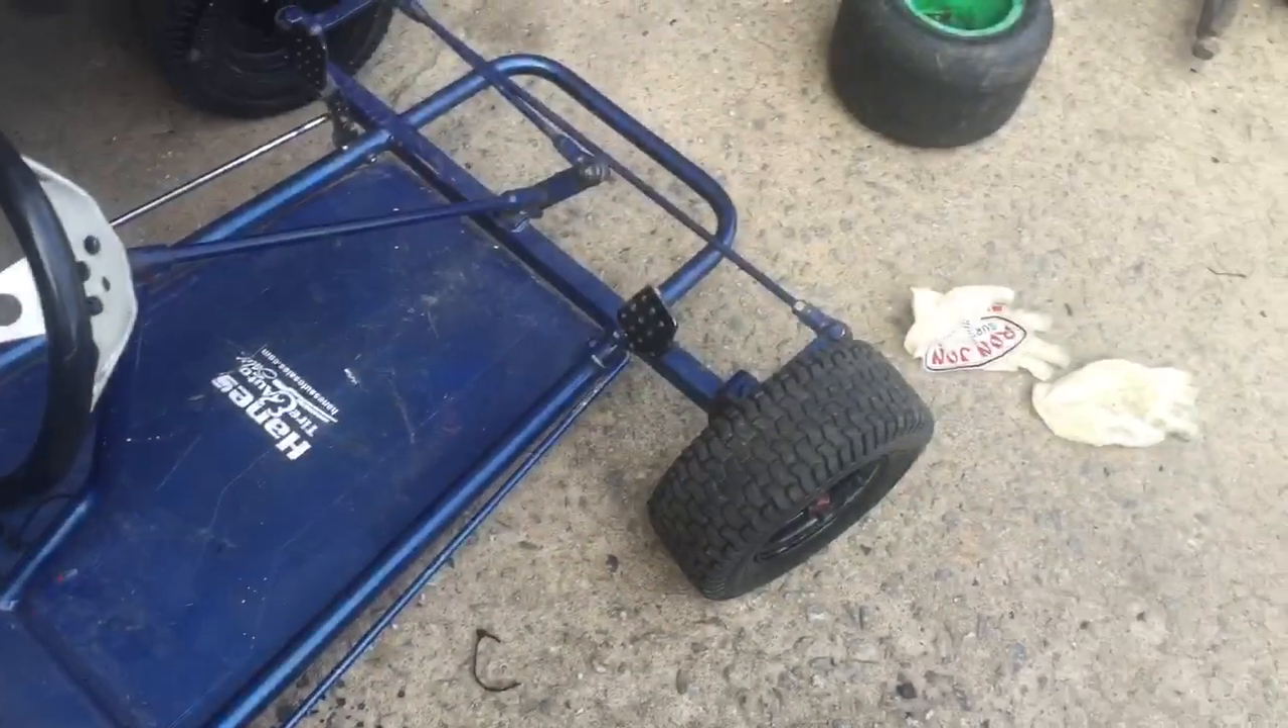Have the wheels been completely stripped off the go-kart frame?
No.